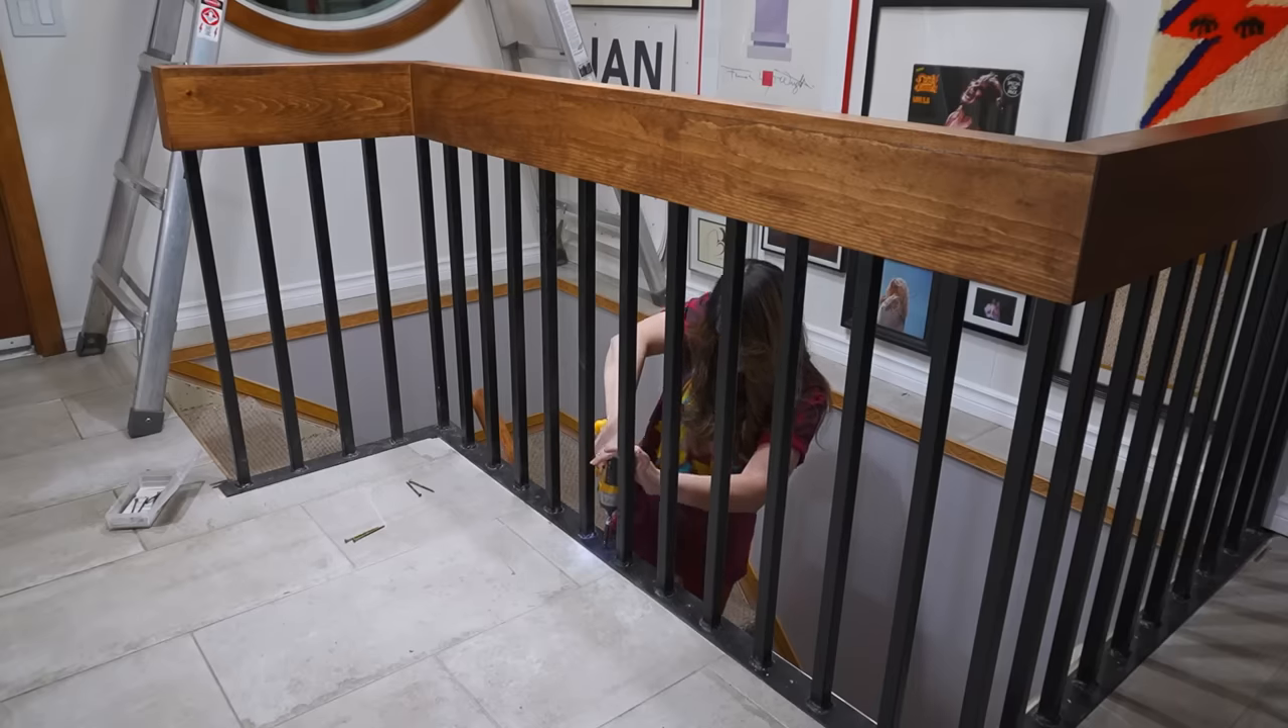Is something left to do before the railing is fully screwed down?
Yes.